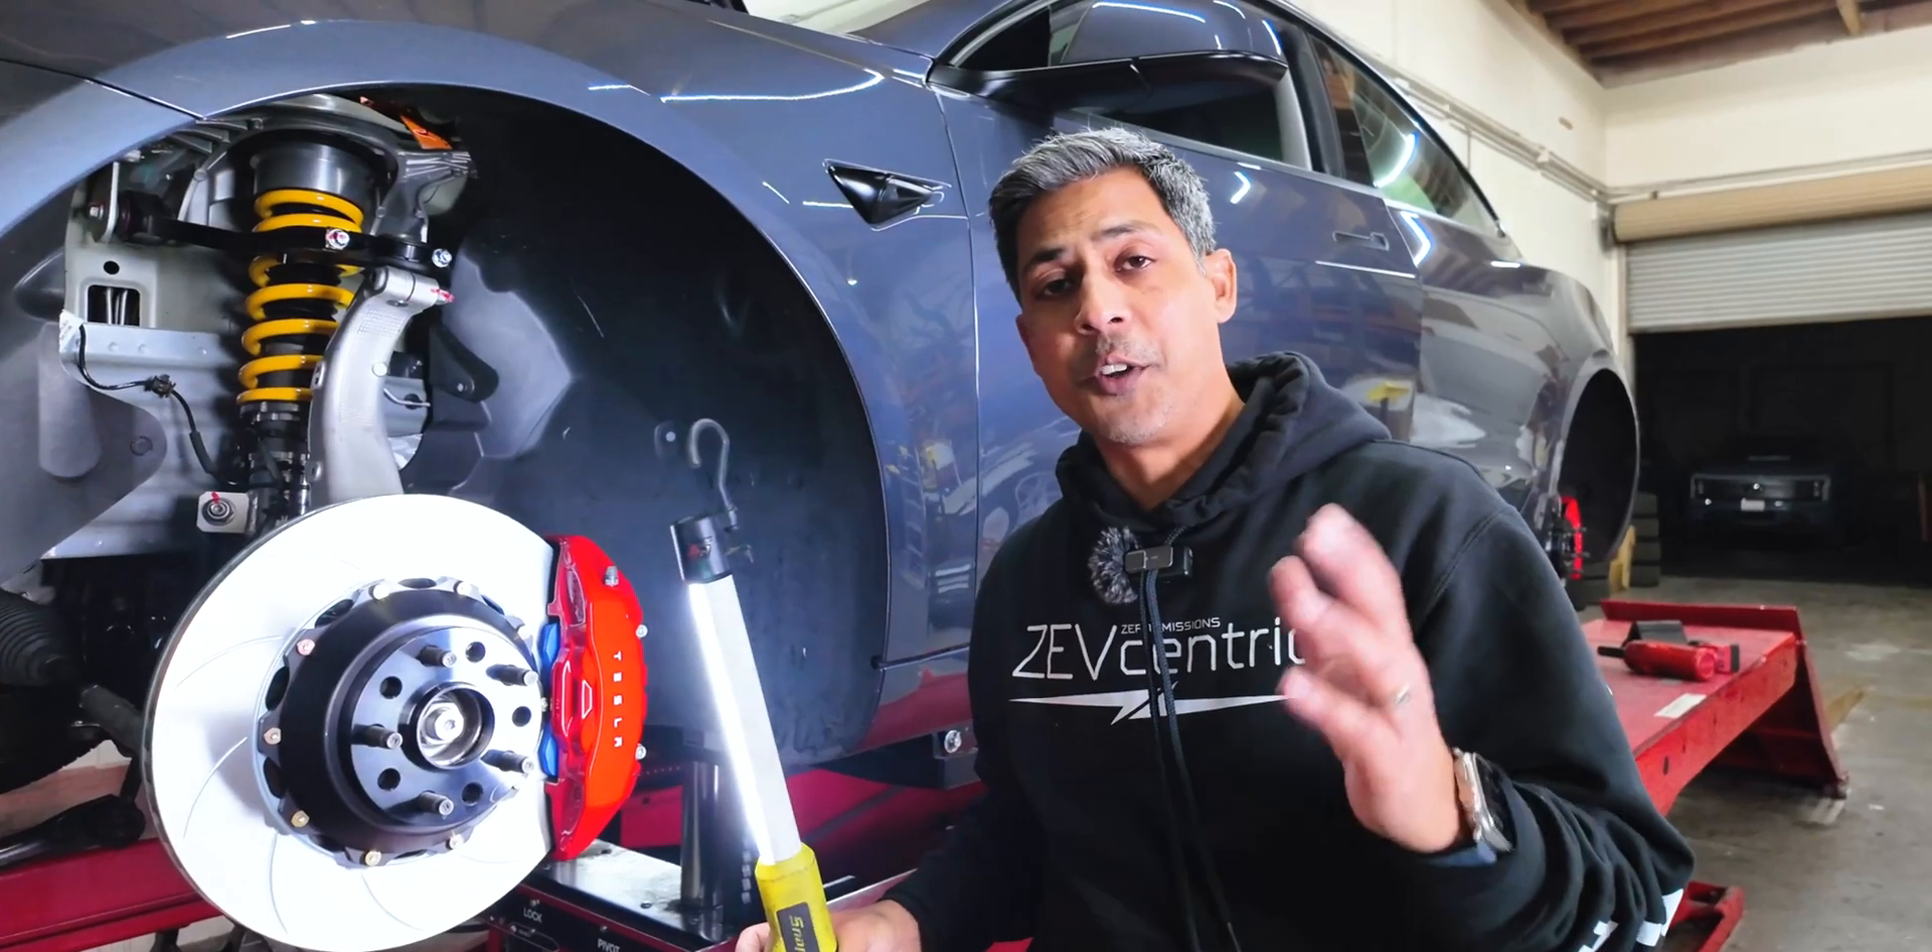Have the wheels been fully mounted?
No.